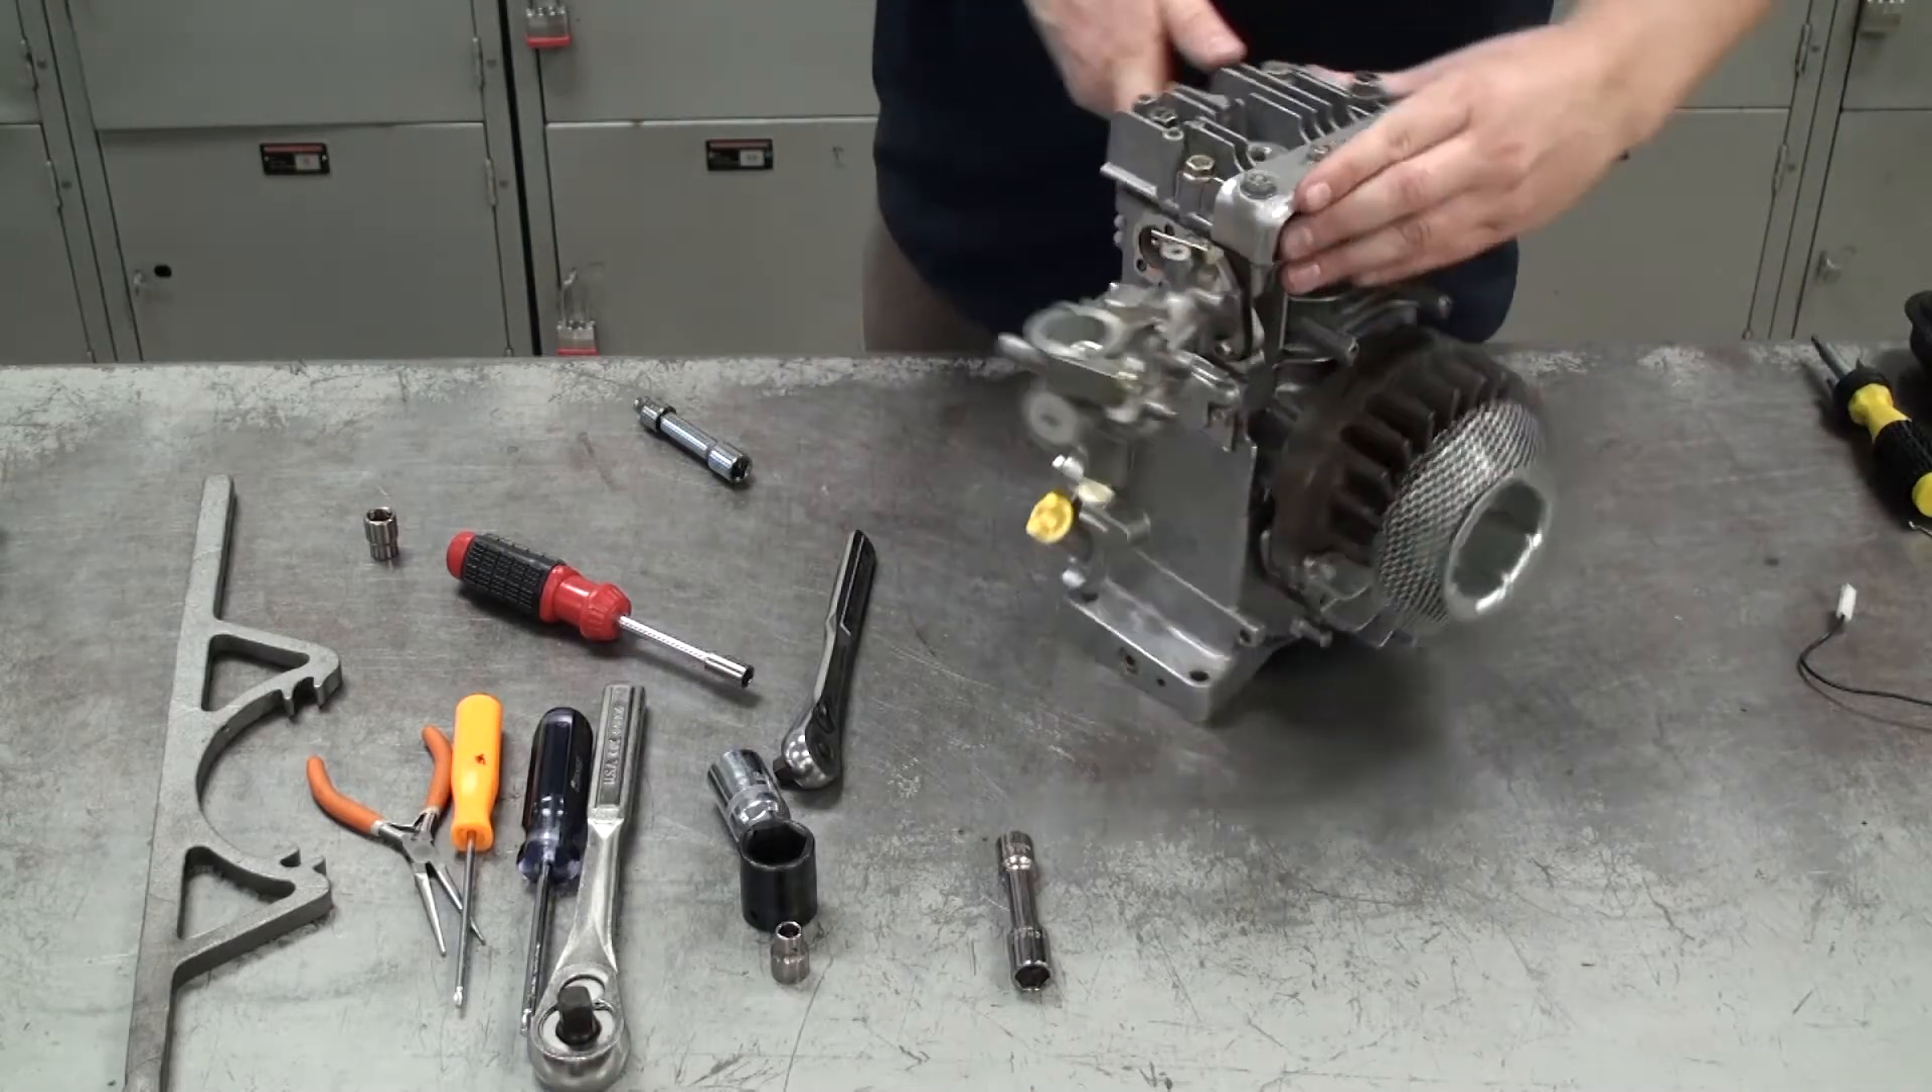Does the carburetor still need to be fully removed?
Yes.